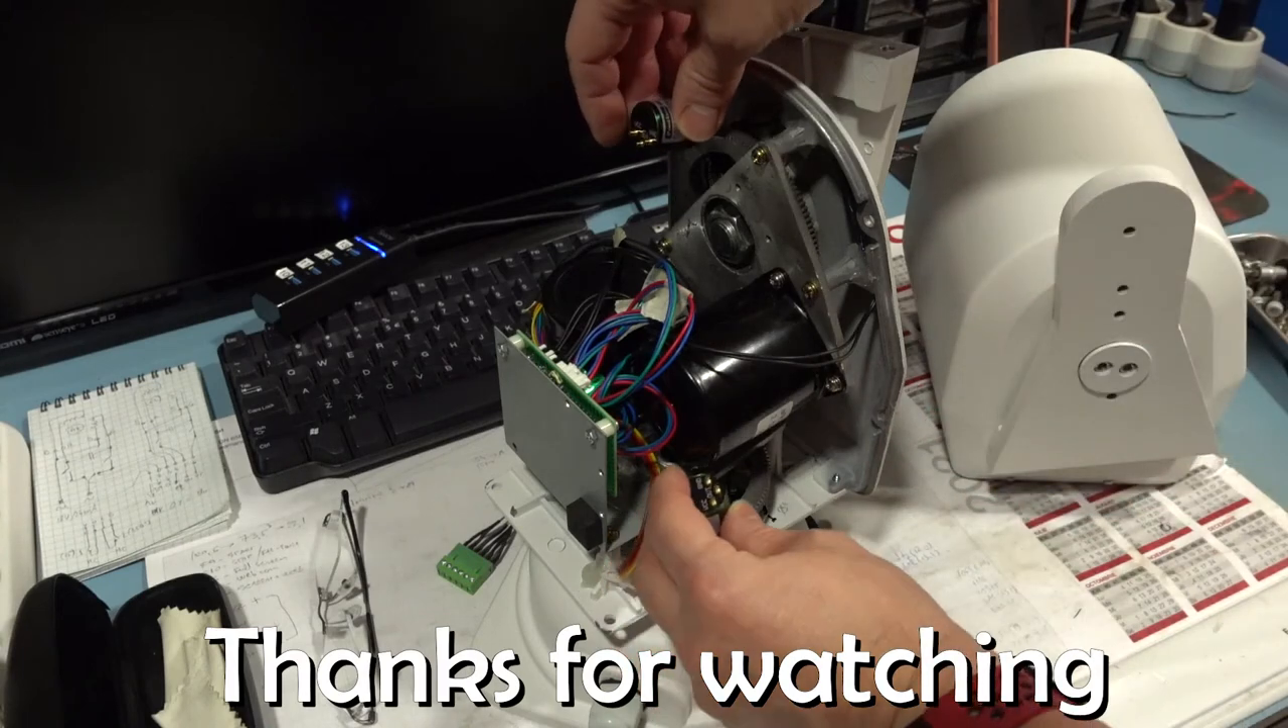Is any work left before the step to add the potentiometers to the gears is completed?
Yes.